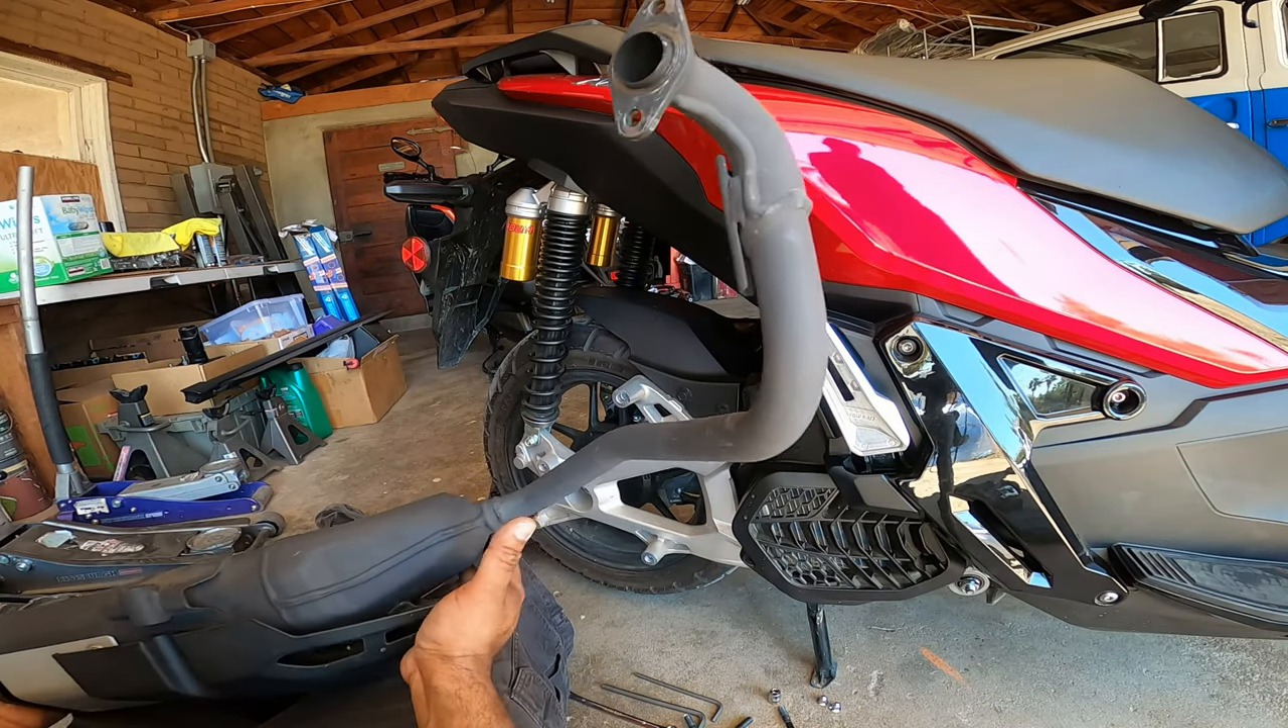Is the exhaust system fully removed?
Yes.